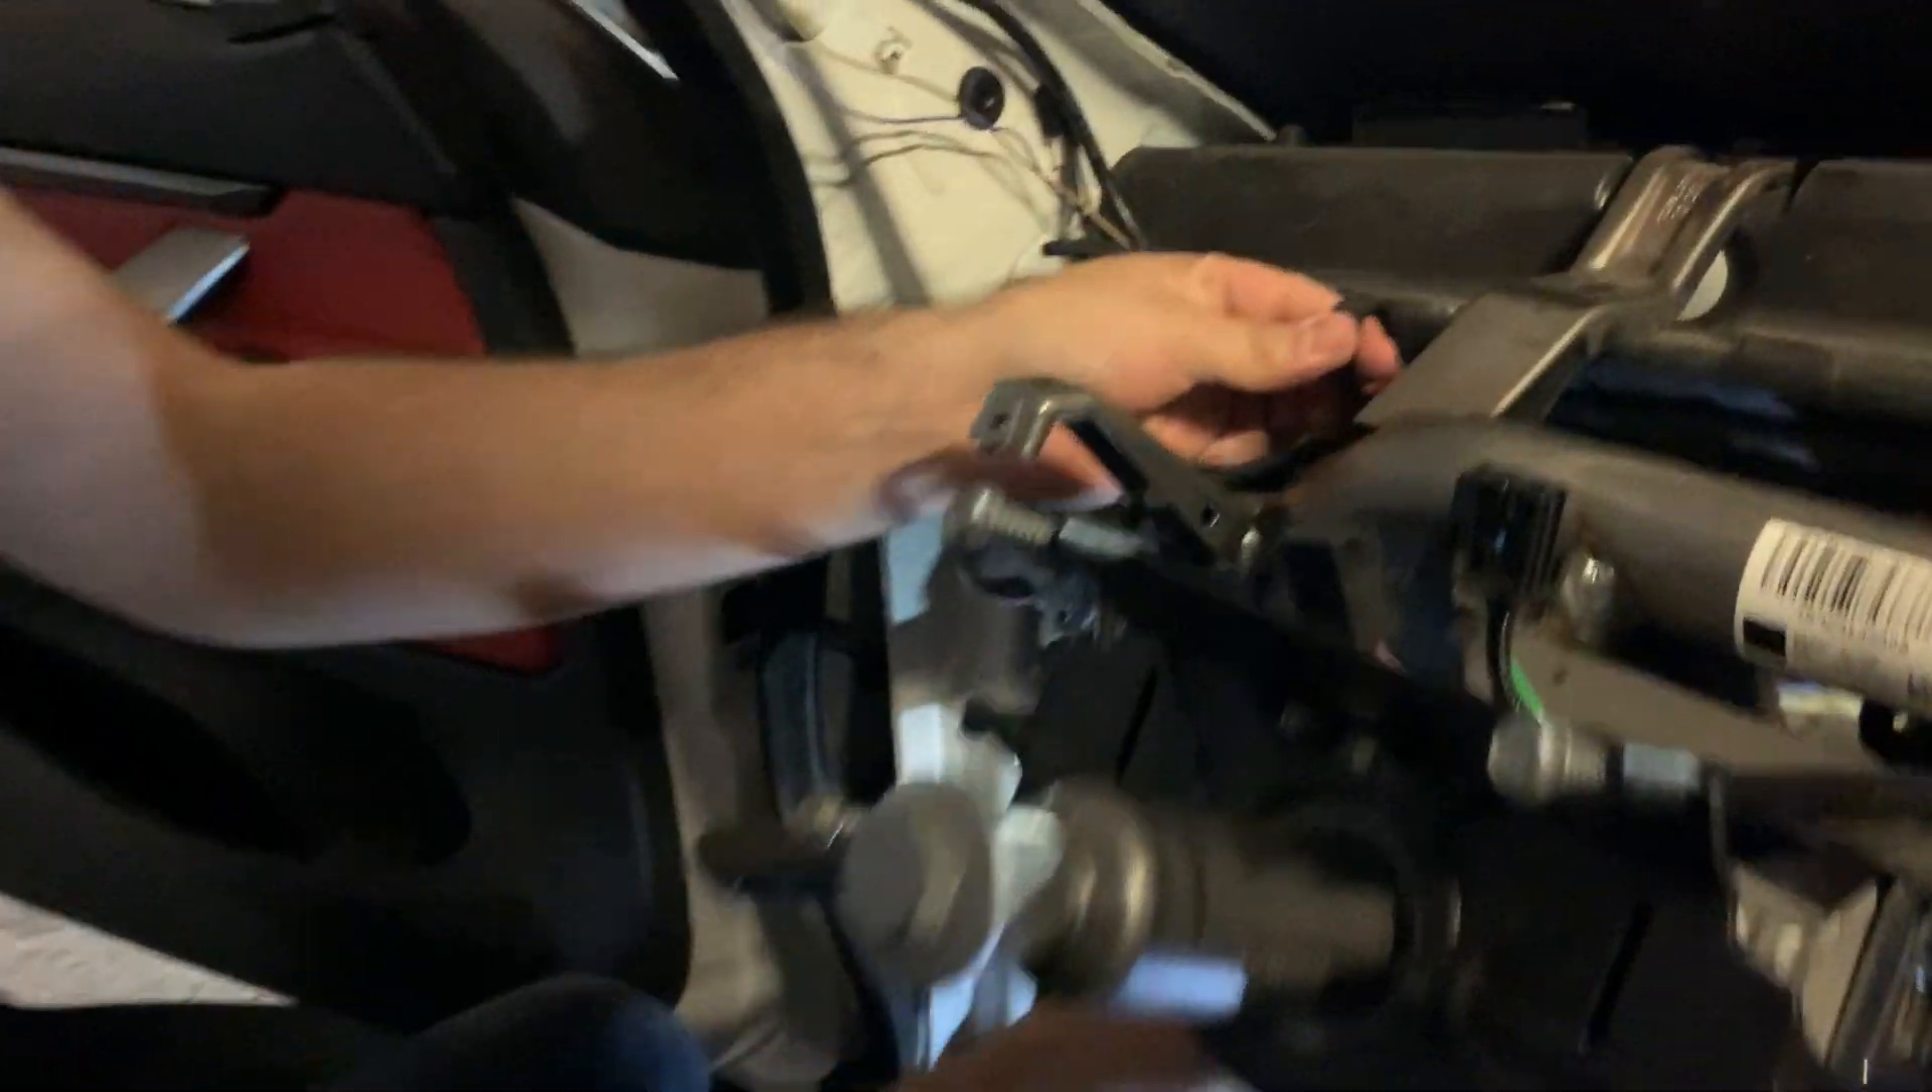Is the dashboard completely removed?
Yes.